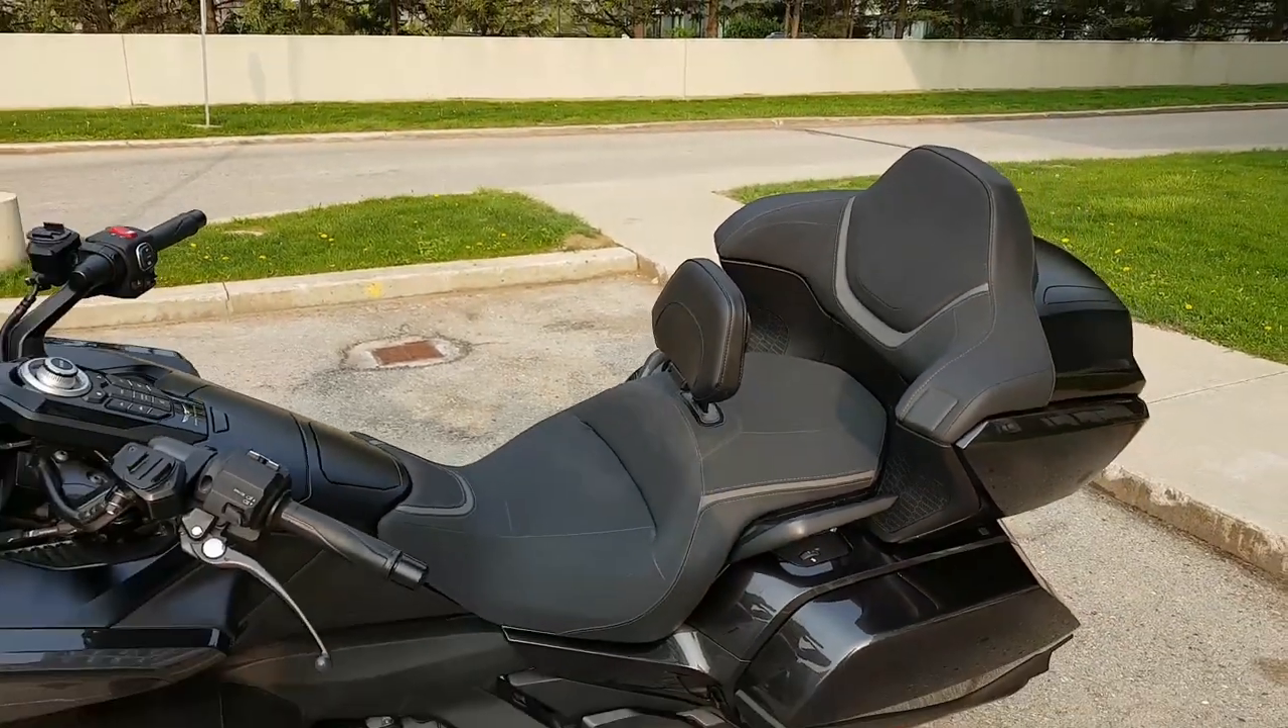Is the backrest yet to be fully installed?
No.